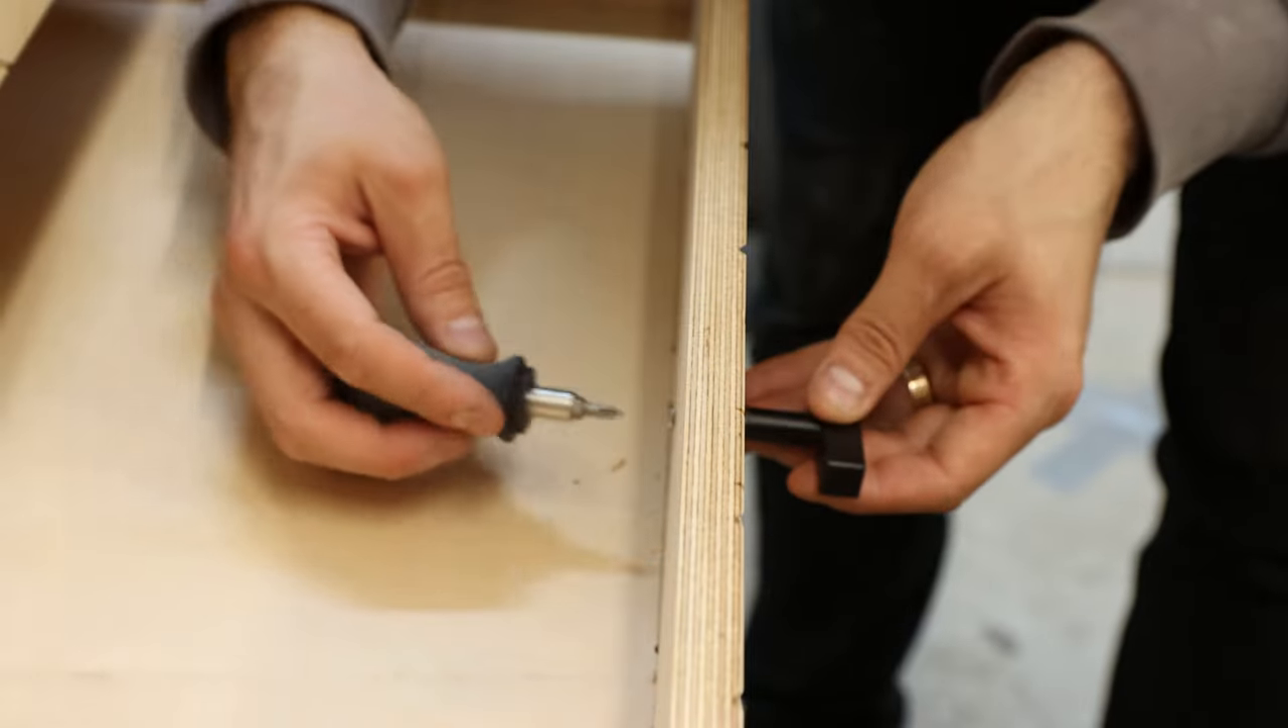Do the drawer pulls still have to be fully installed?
Yes.